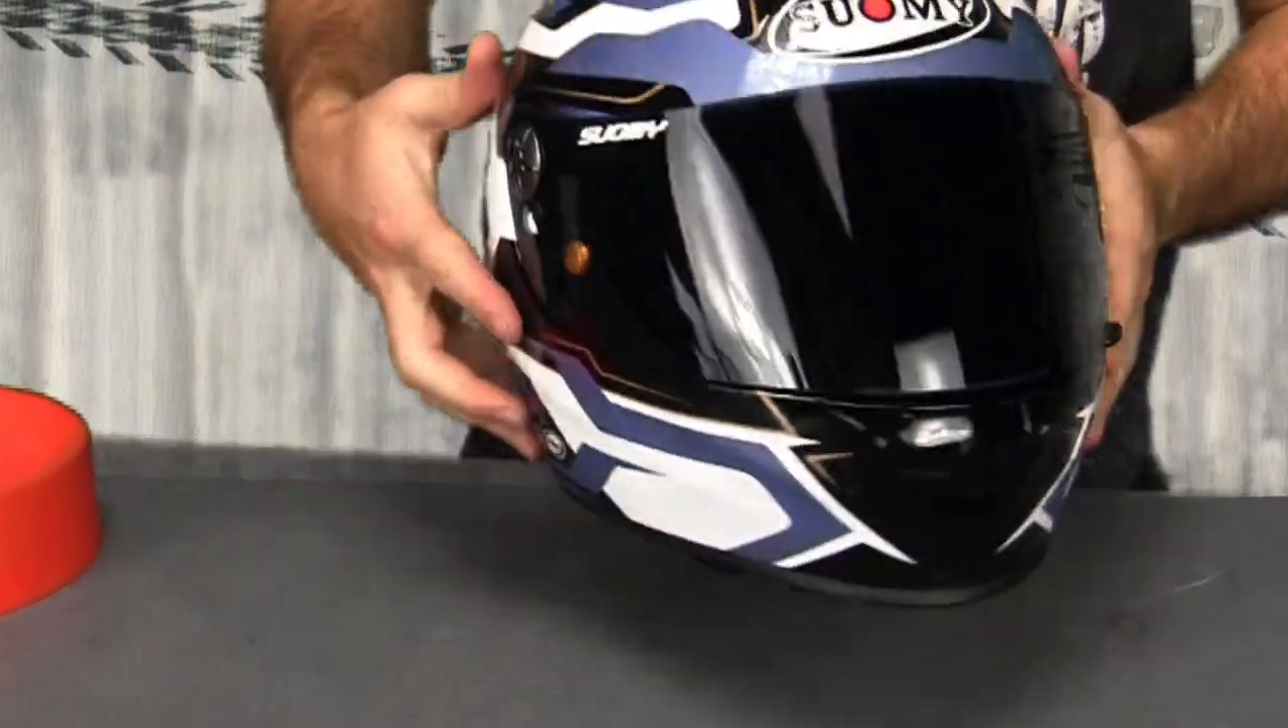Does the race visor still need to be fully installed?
No.